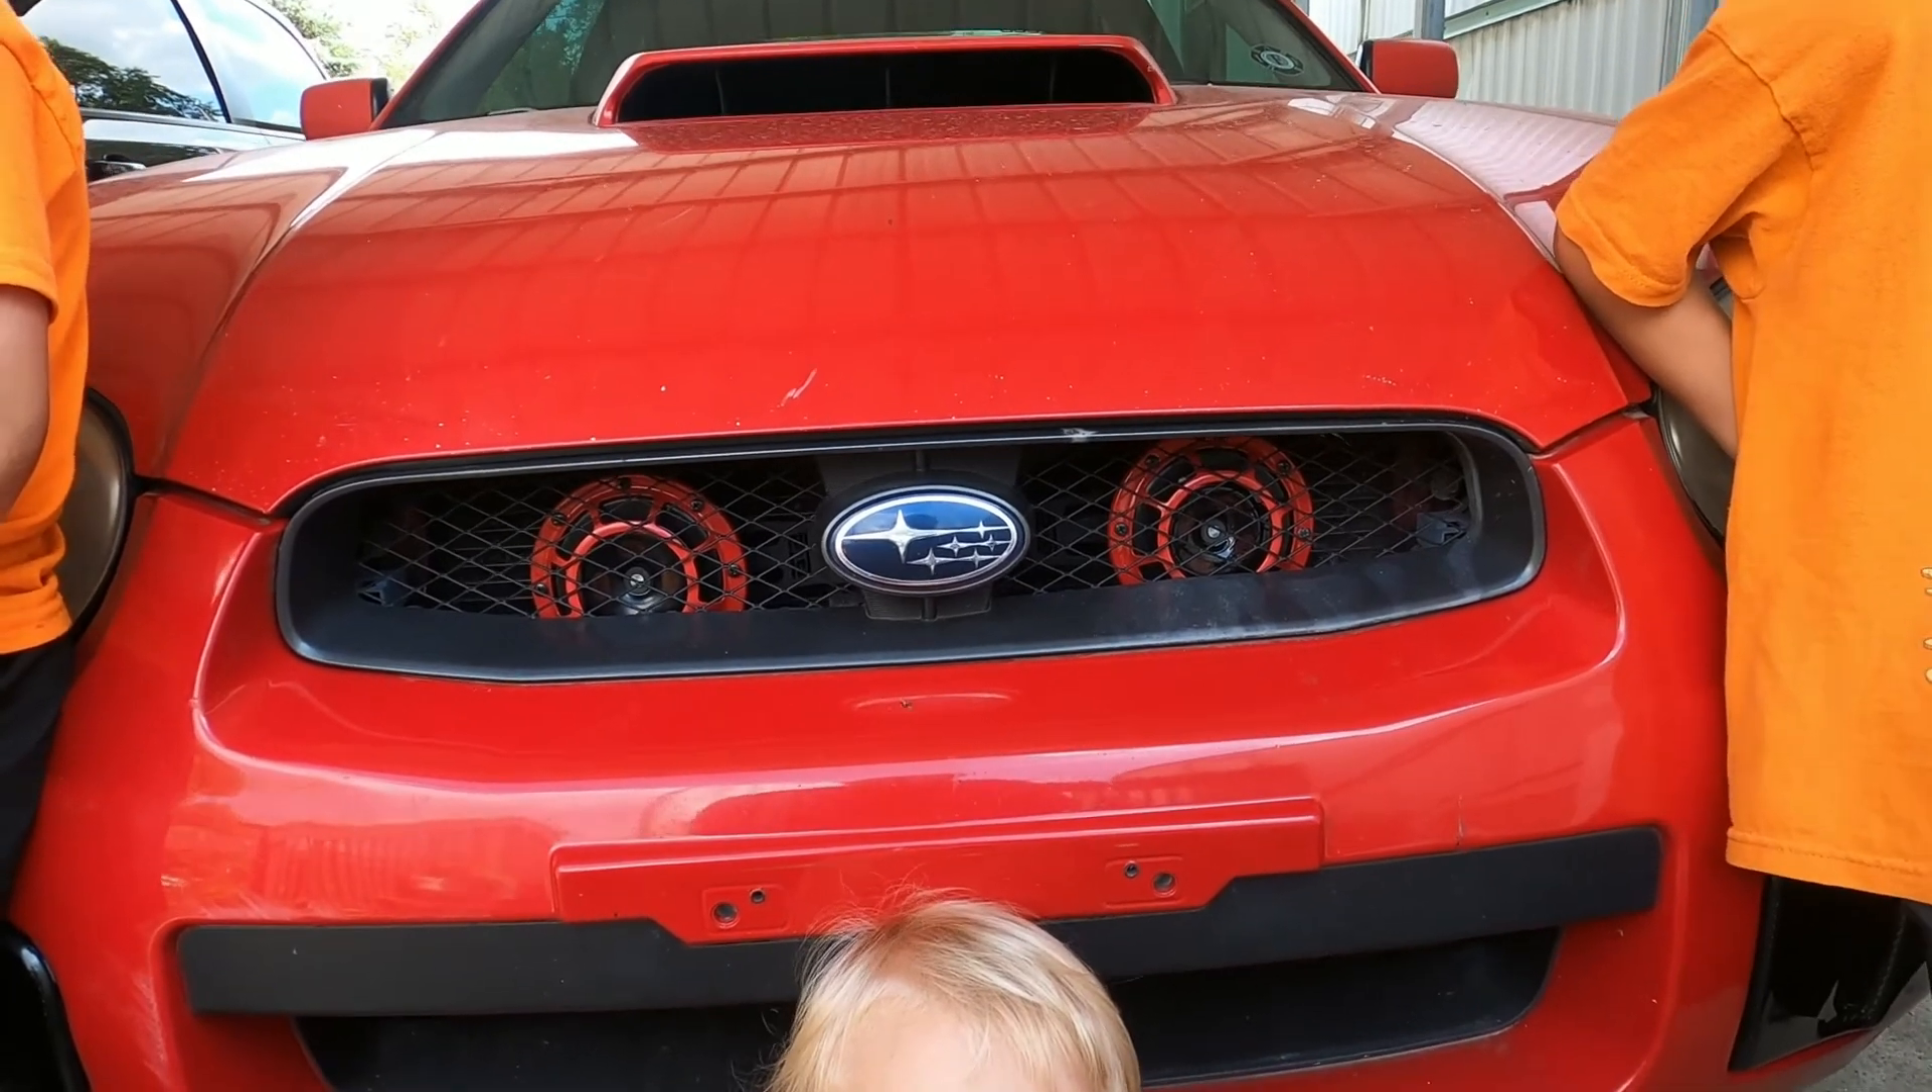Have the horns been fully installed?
Yes.